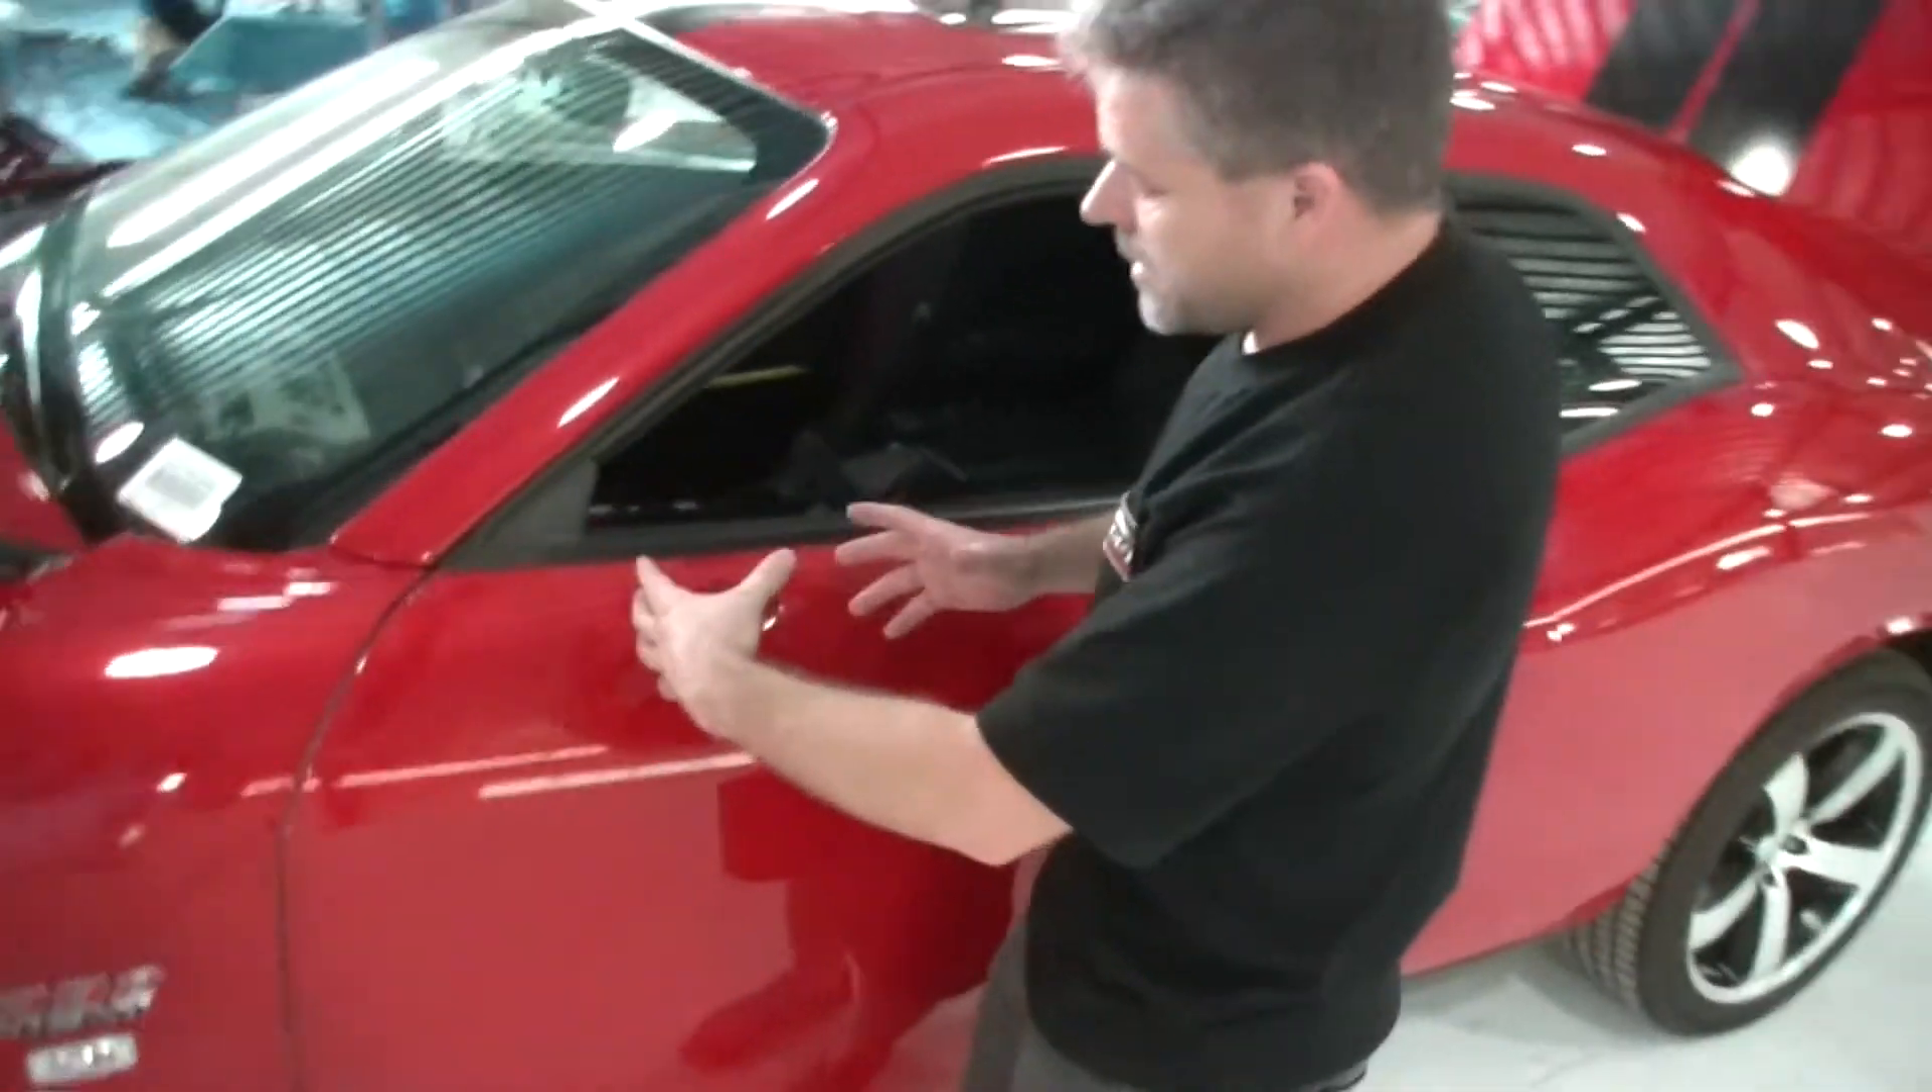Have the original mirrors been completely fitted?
No.